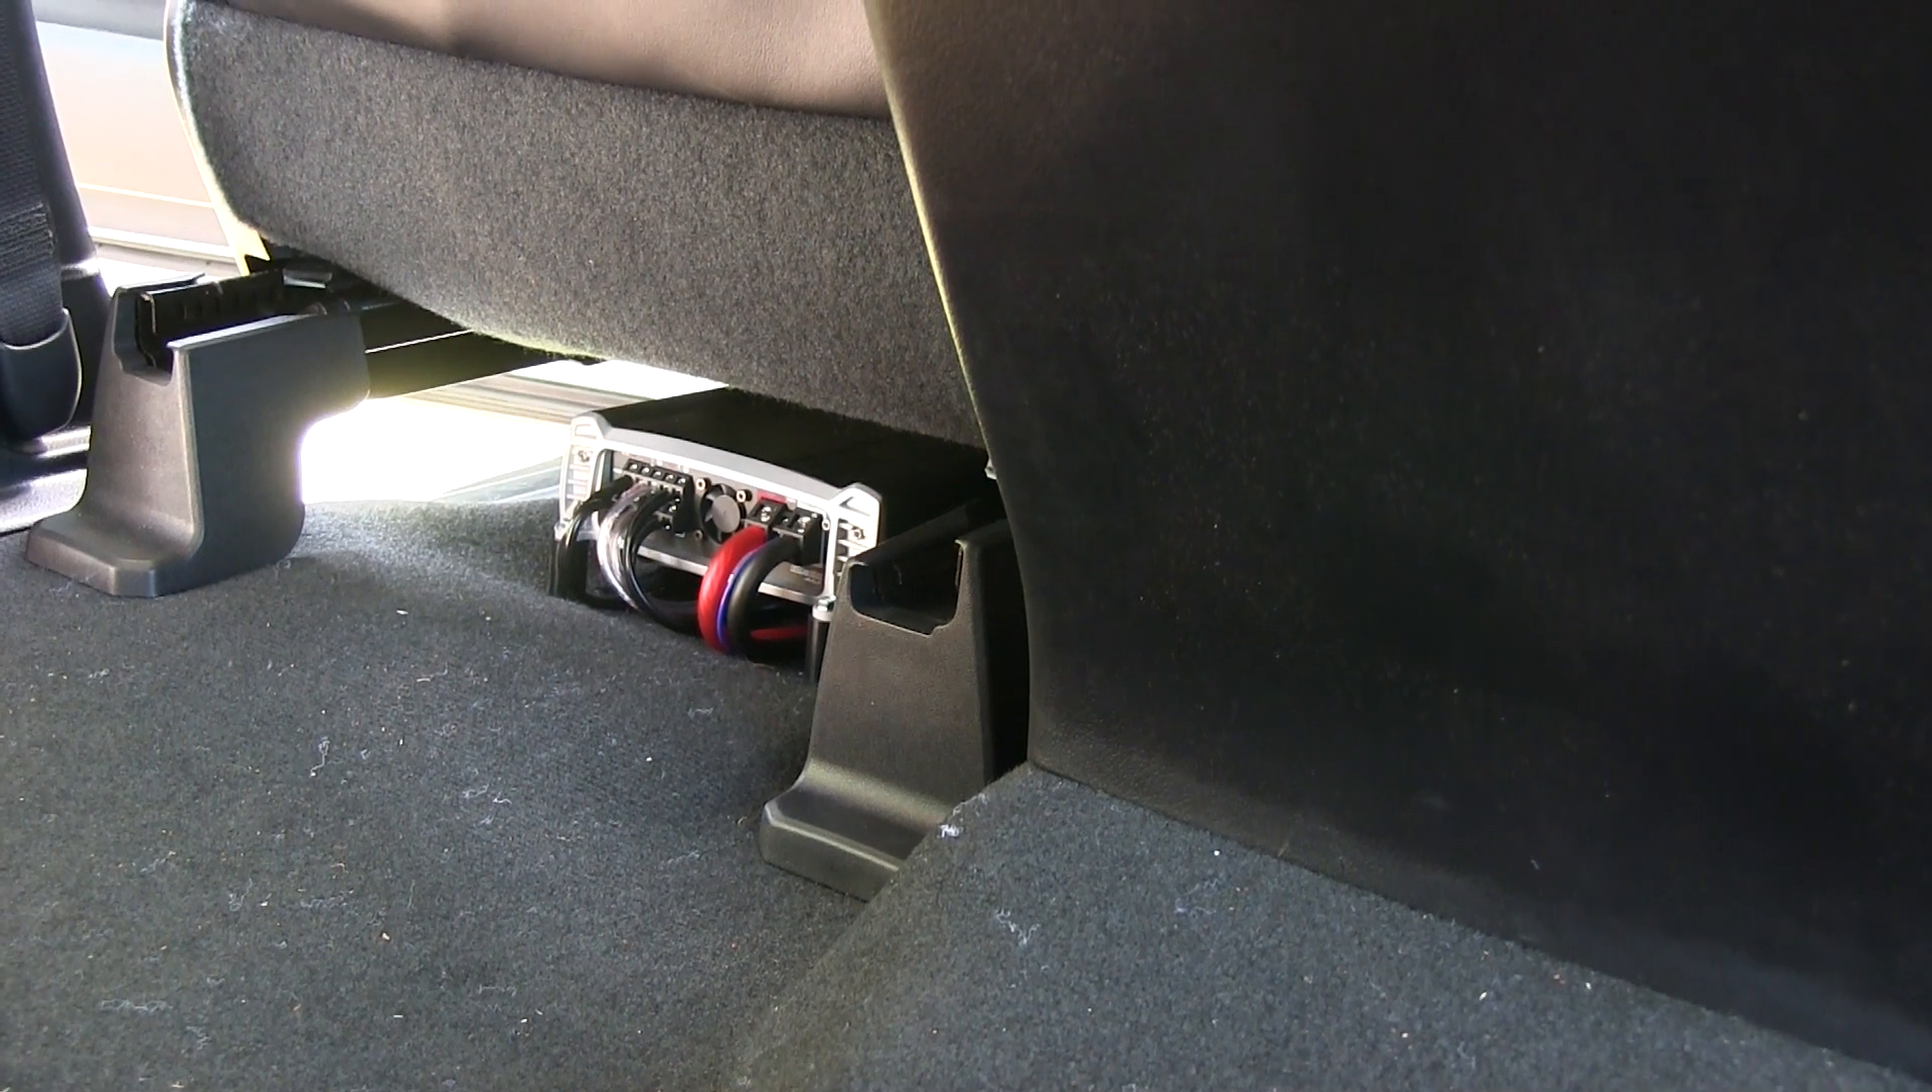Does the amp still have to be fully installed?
No.